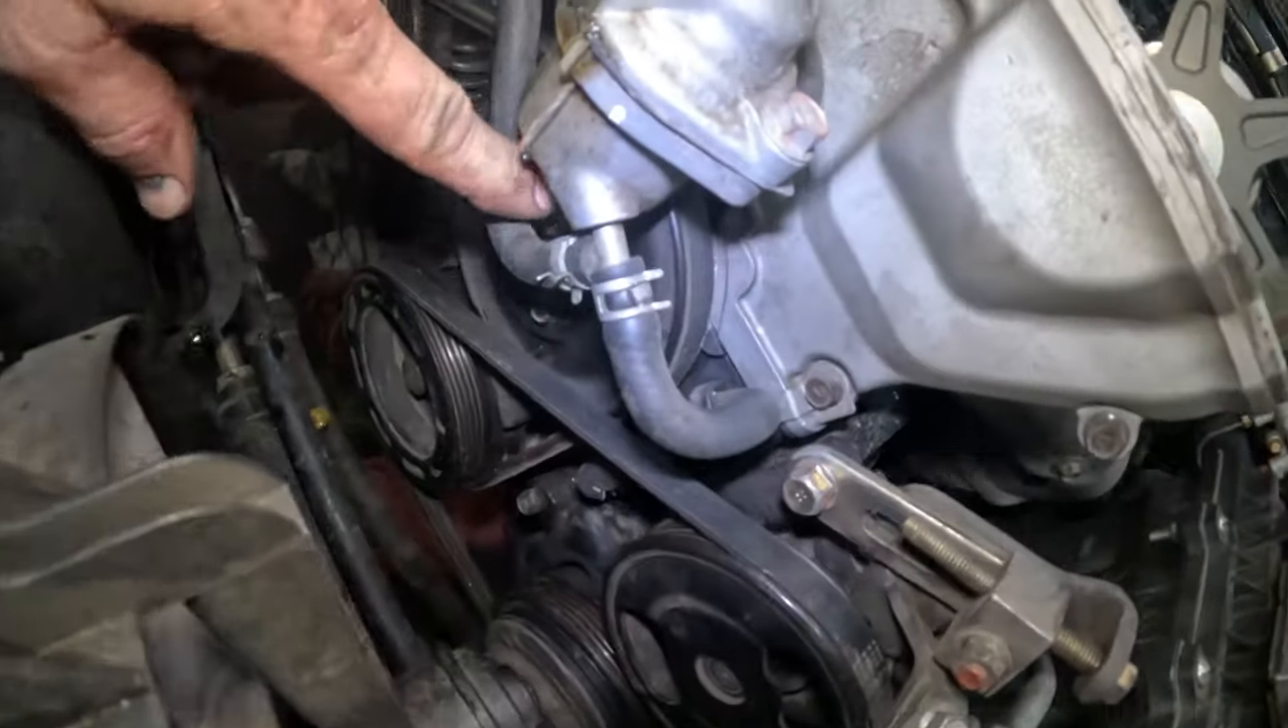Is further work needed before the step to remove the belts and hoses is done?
Yes.